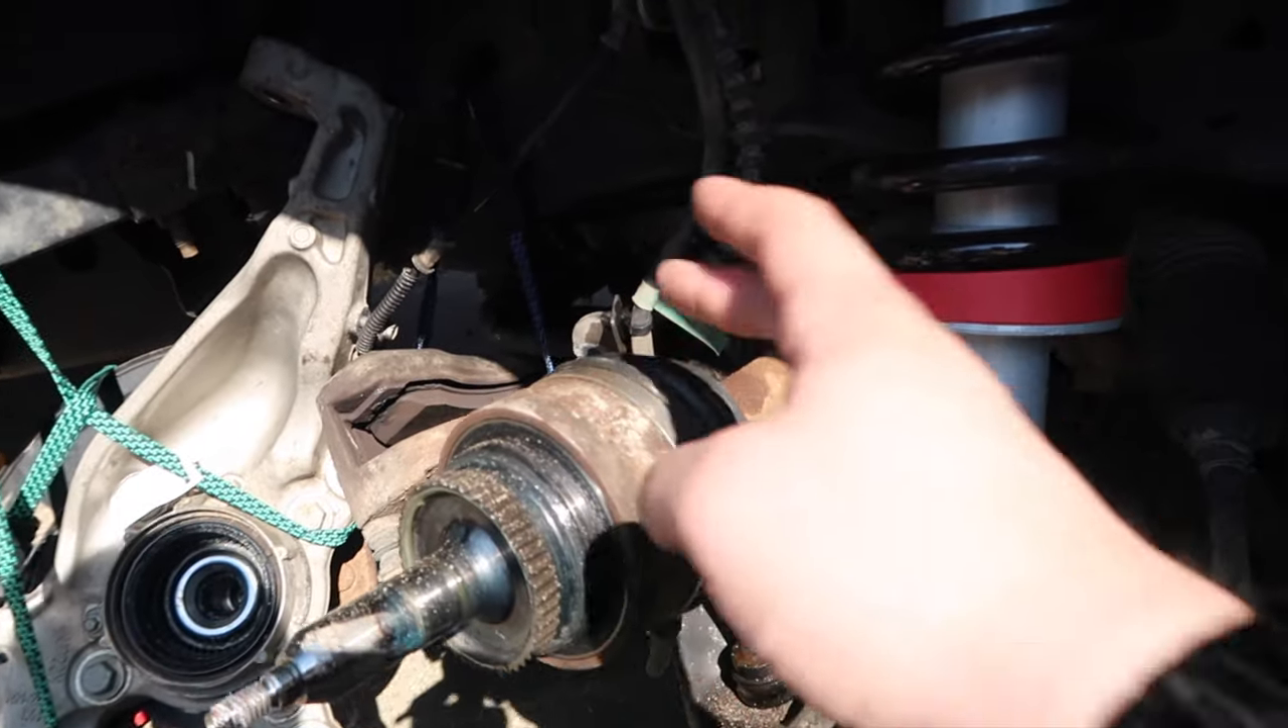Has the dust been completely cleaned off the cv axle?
No.